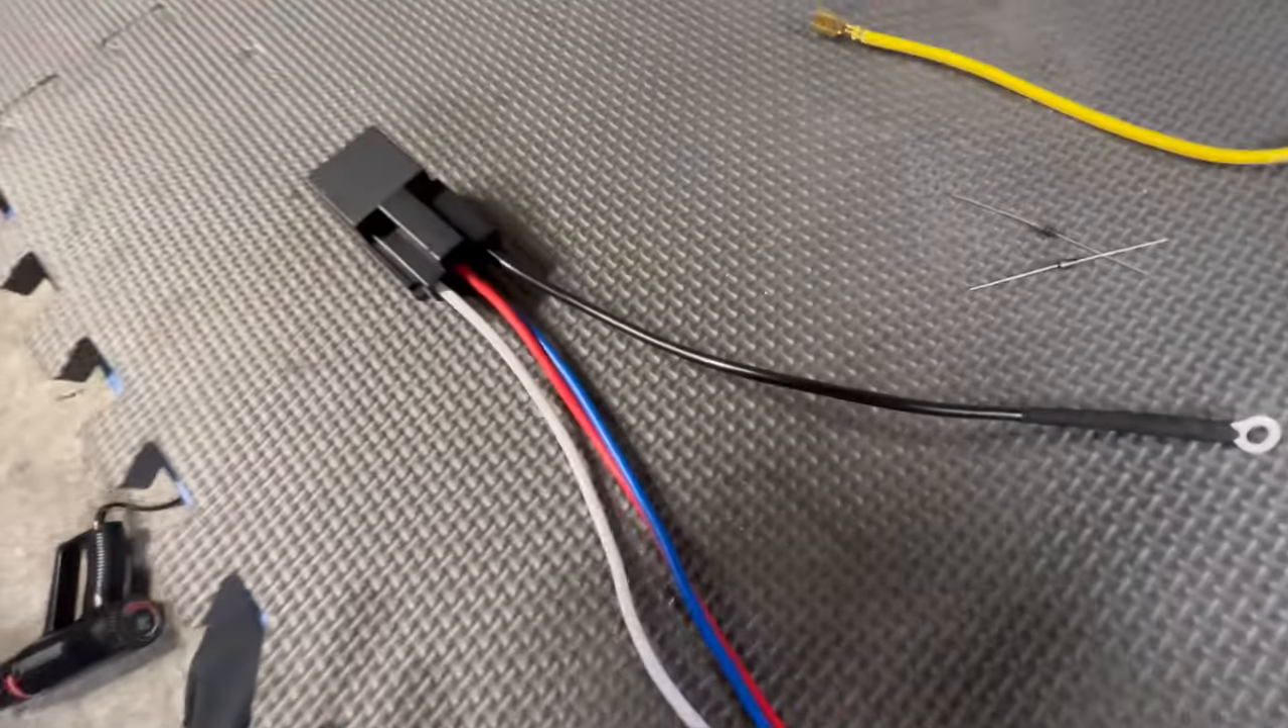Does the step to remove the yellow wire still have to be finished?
No.